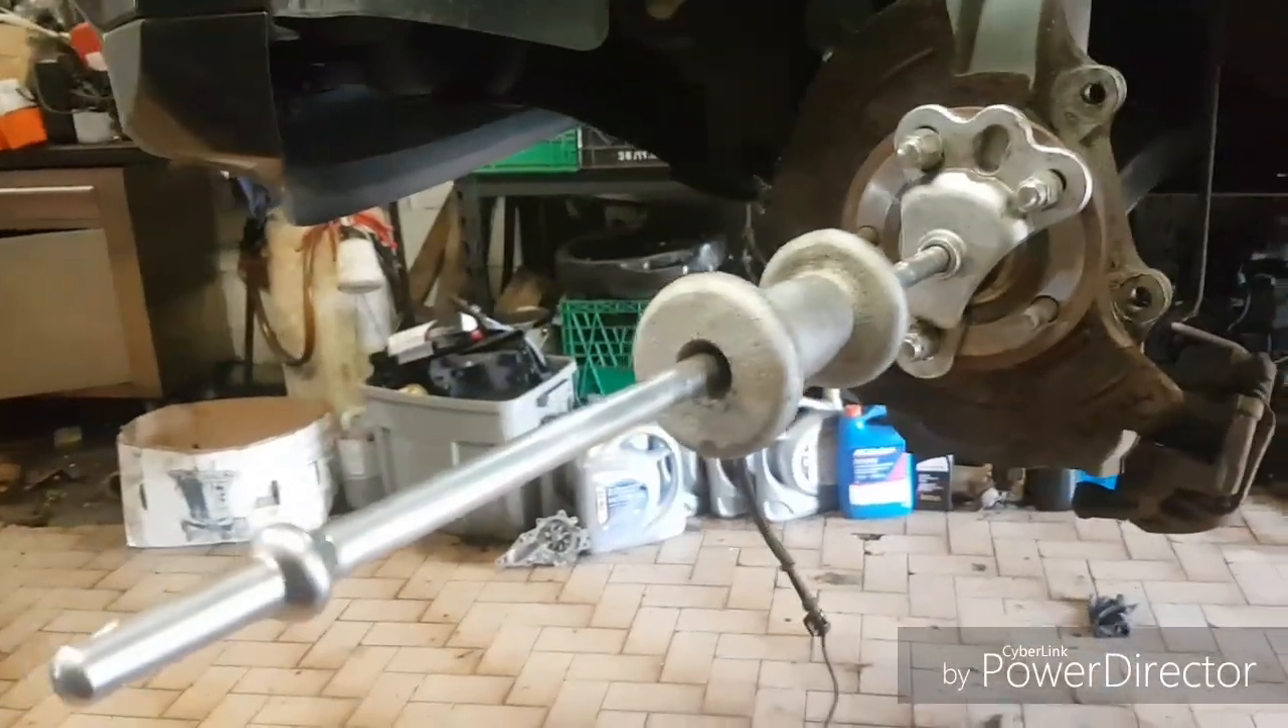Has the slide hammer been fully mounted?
Yes.